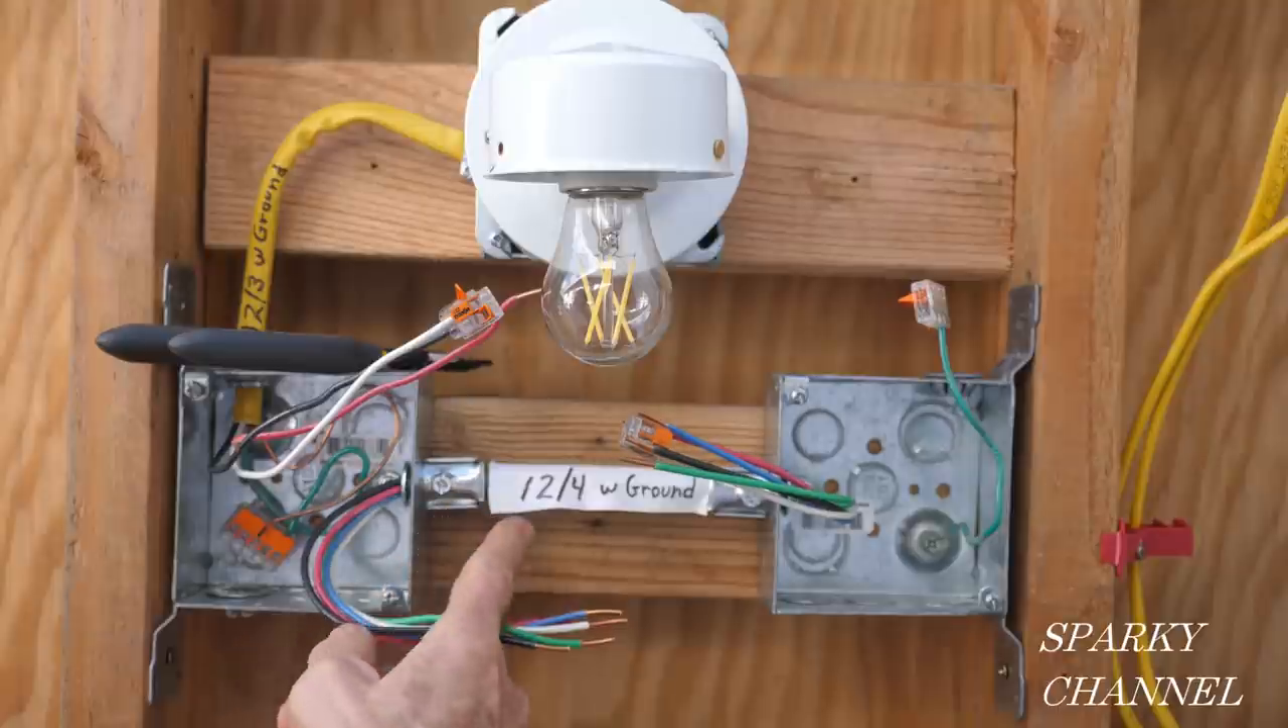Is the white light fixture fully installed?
Yes.